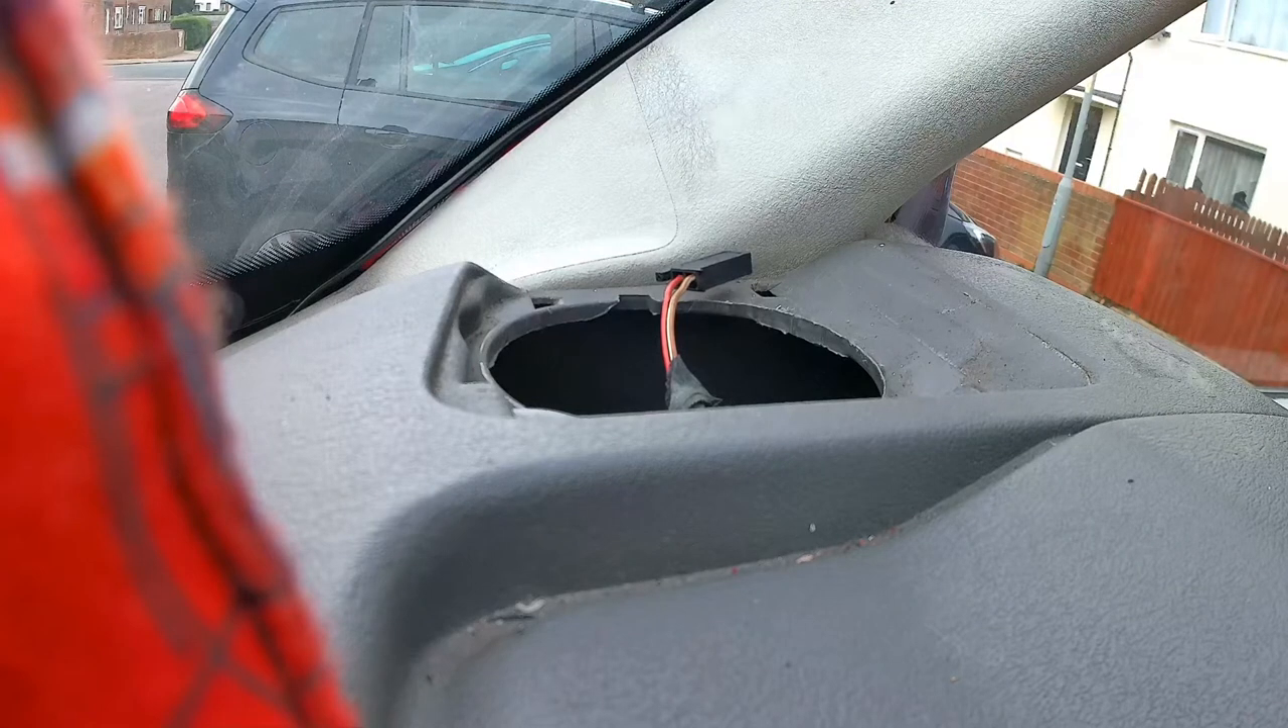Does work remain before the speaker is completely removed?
No.